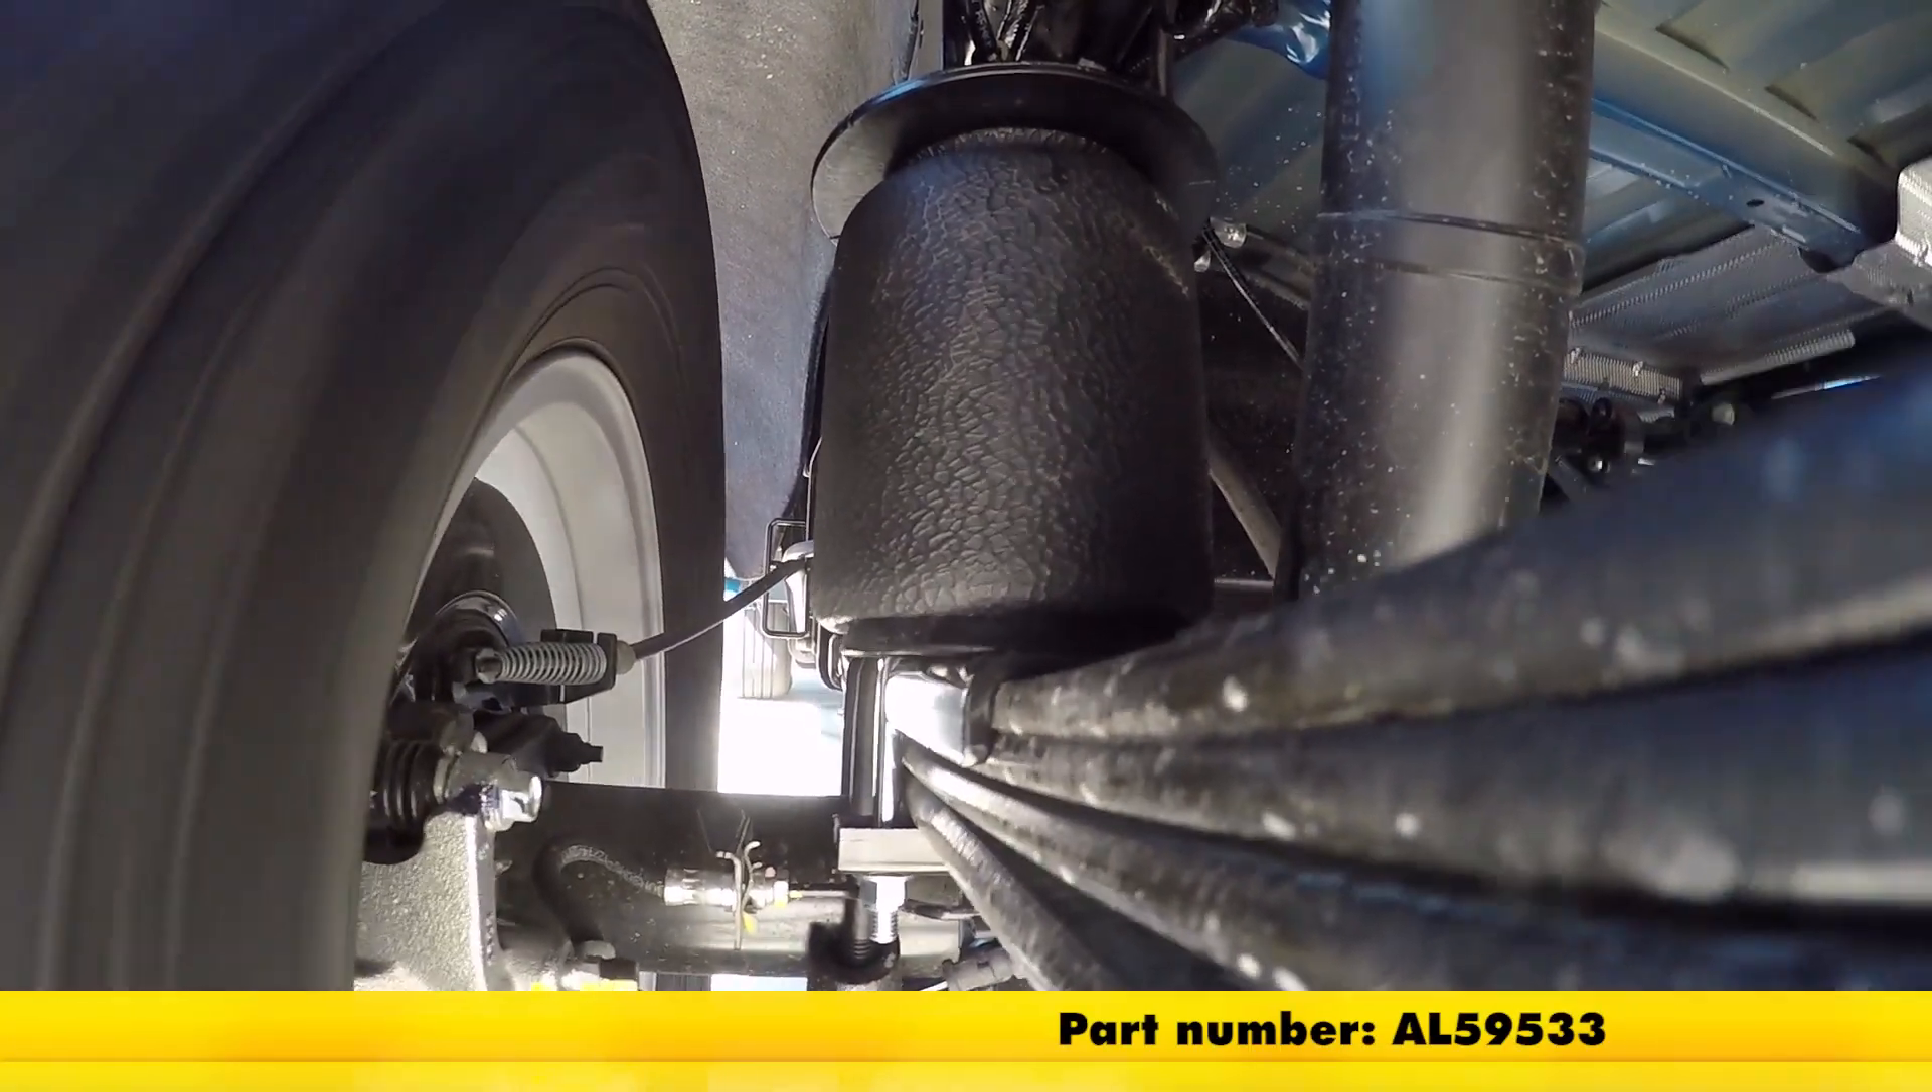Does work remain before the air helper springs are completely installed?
No.